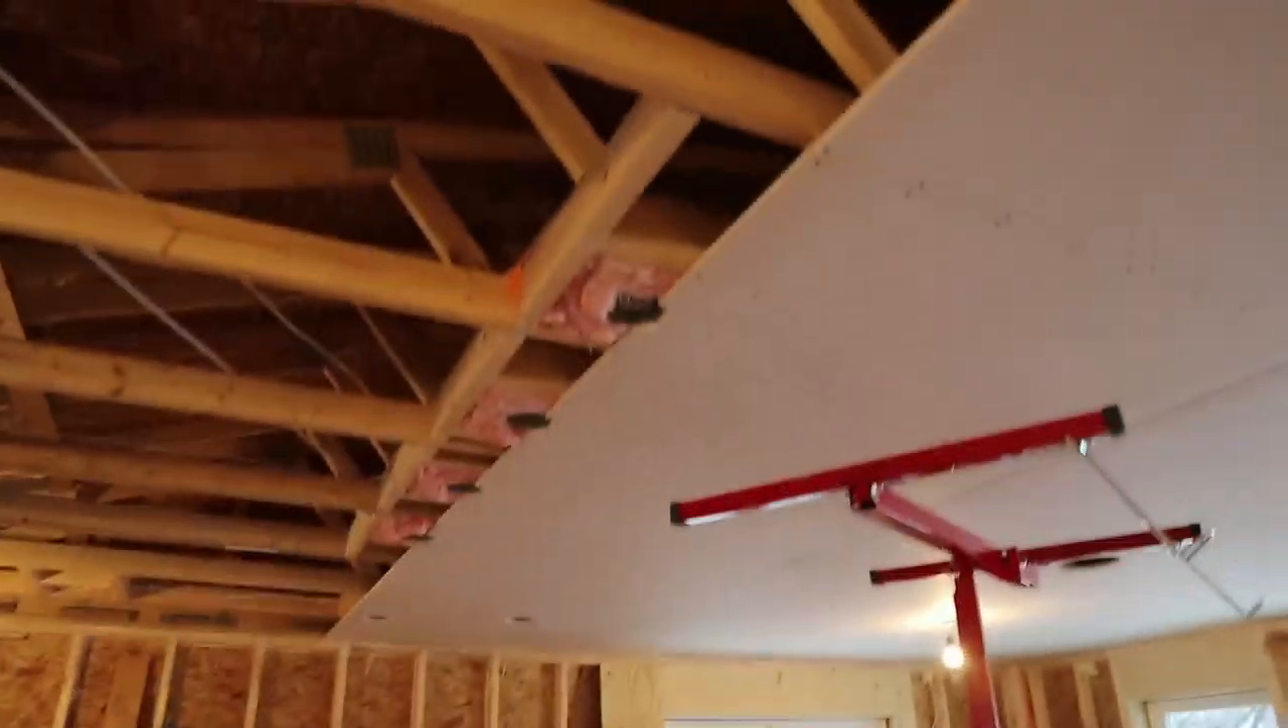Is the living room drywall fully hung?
No.